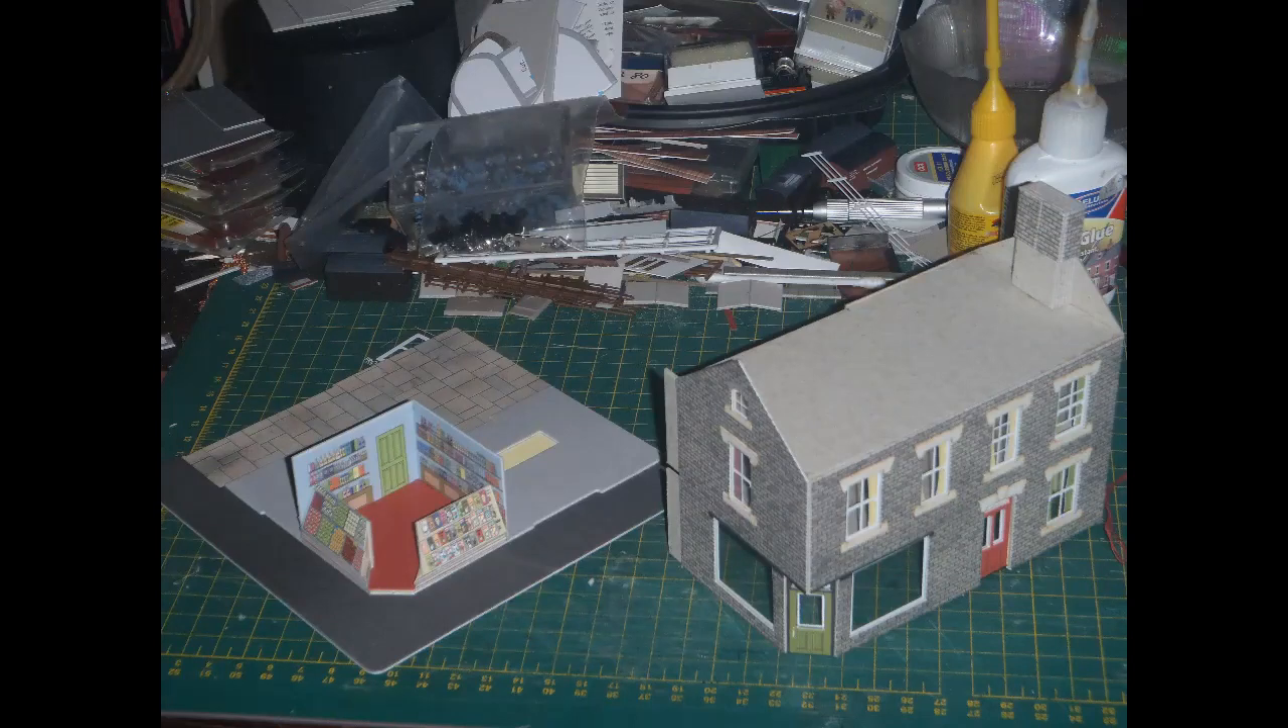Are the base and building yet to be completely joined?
Yes.